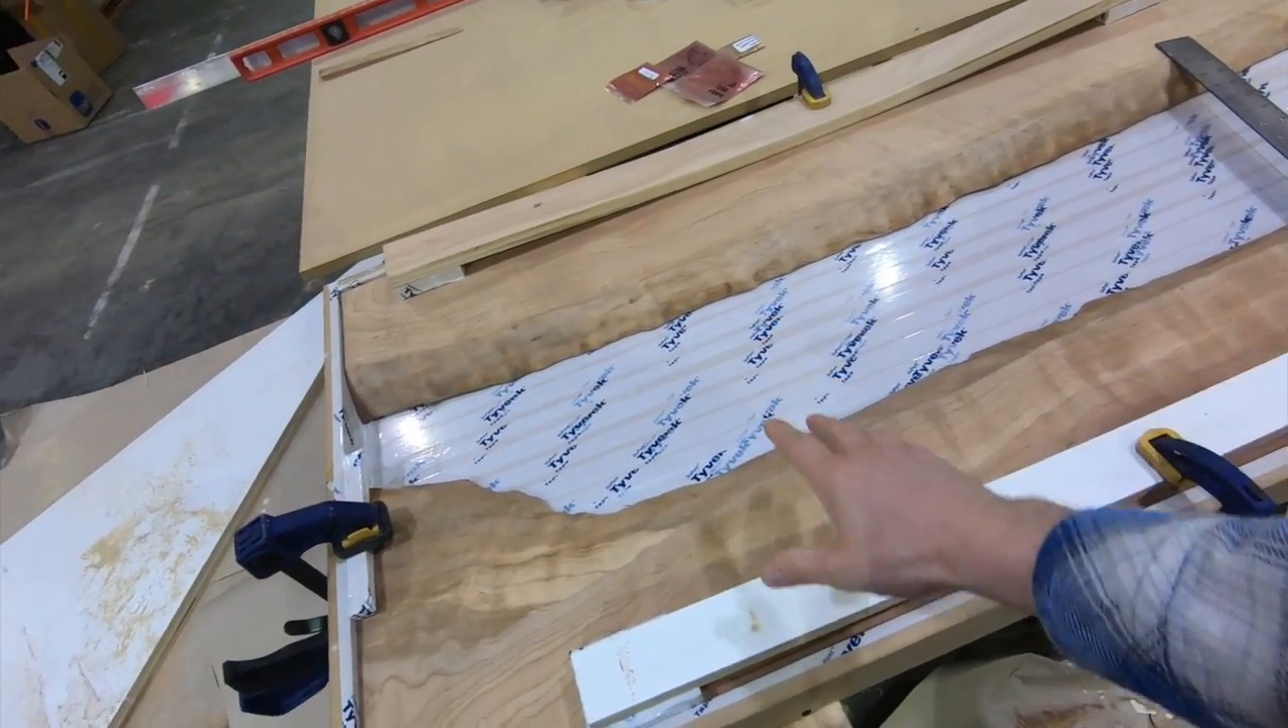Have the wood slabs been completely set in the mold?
Yes.